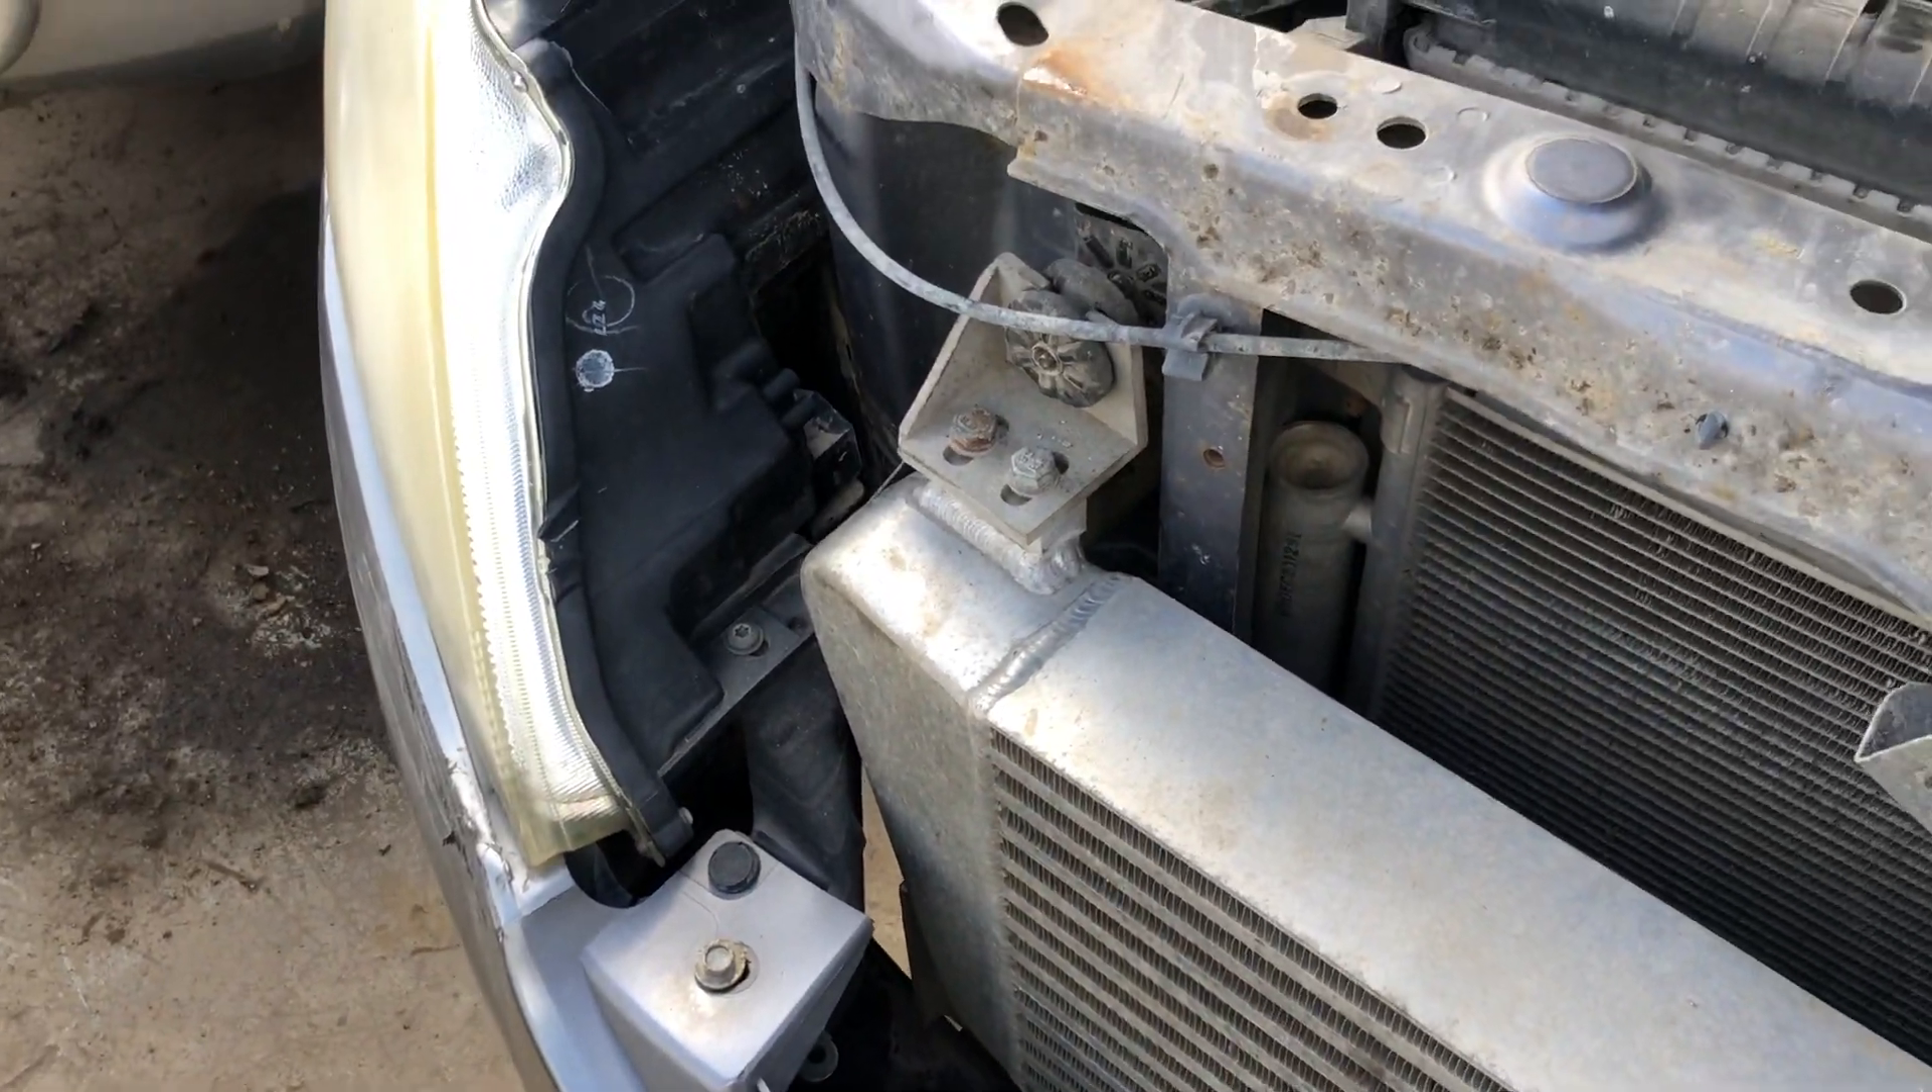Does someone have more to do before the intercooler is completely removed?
Yes.